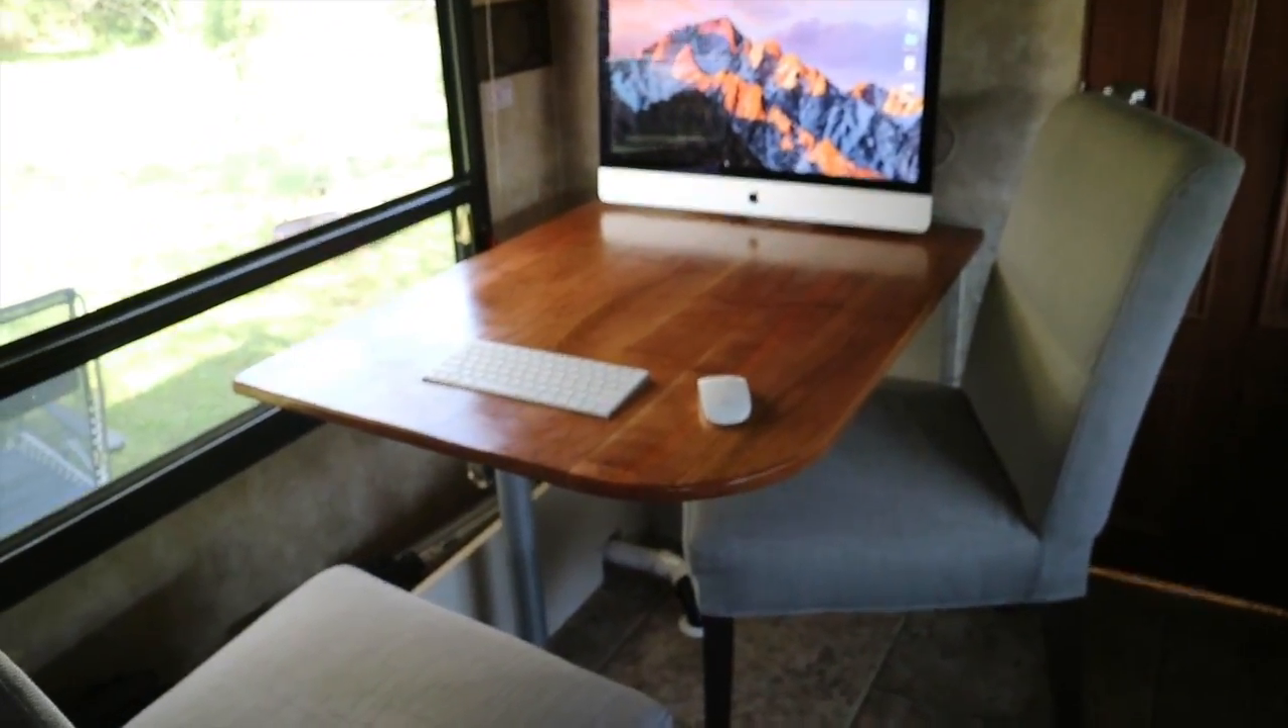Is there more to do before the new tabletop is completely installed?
No.